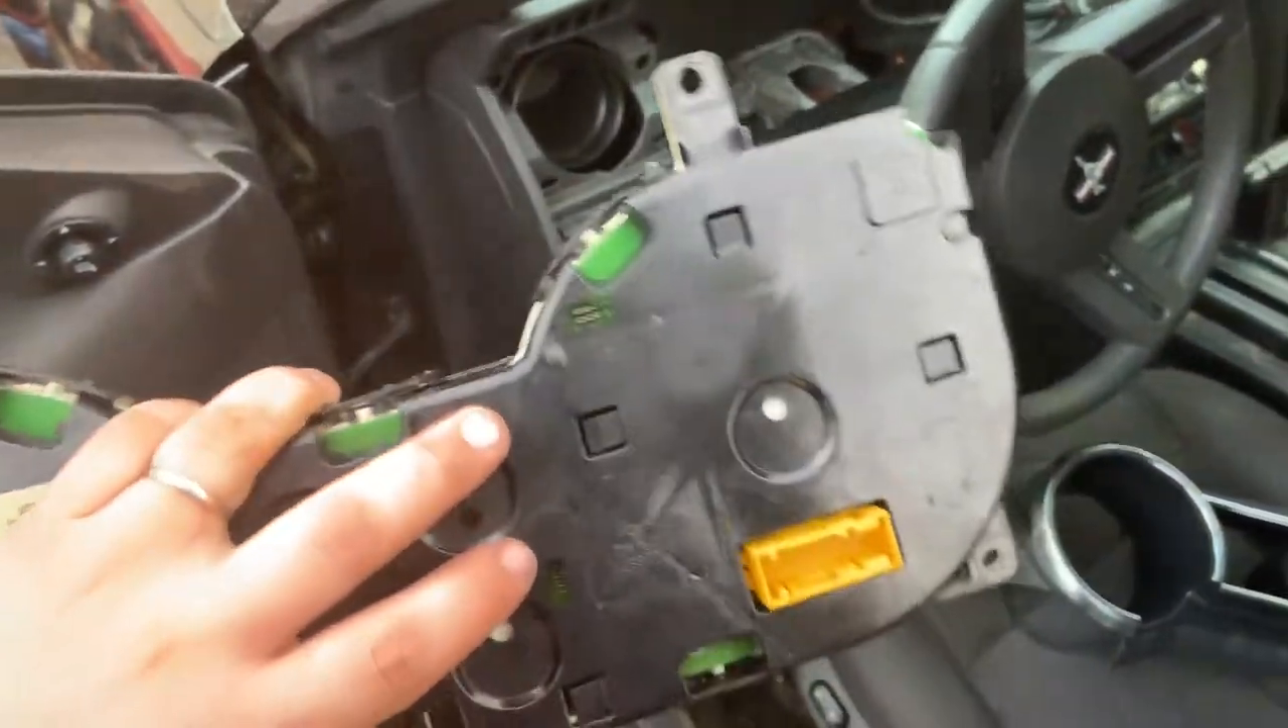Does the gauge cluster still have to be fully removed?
No.